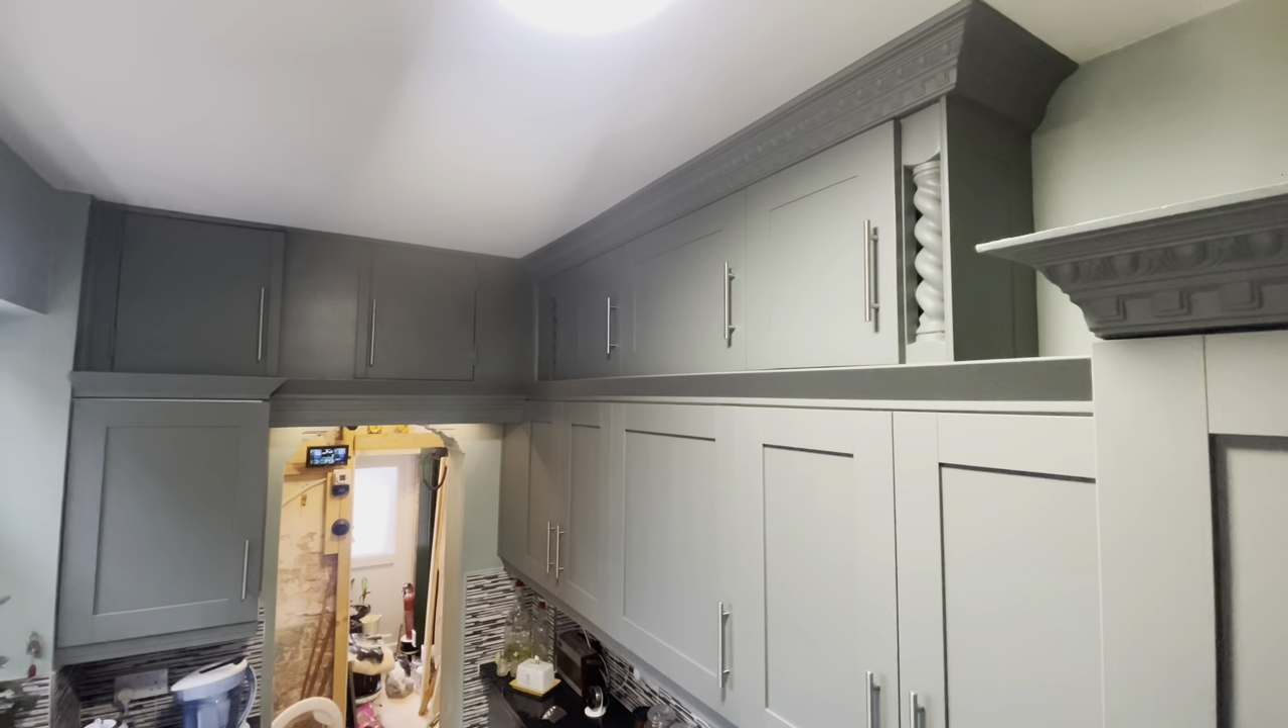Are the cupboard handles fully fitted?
Yes.